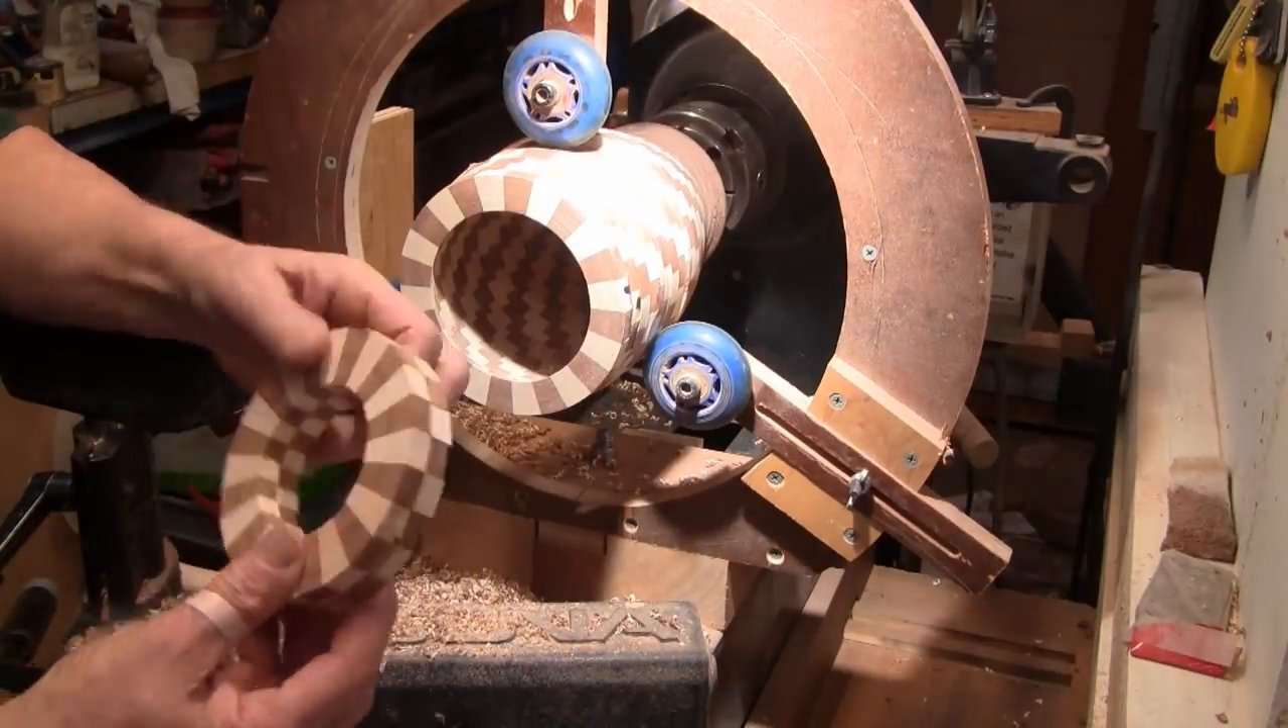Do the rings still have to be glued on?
Yes.